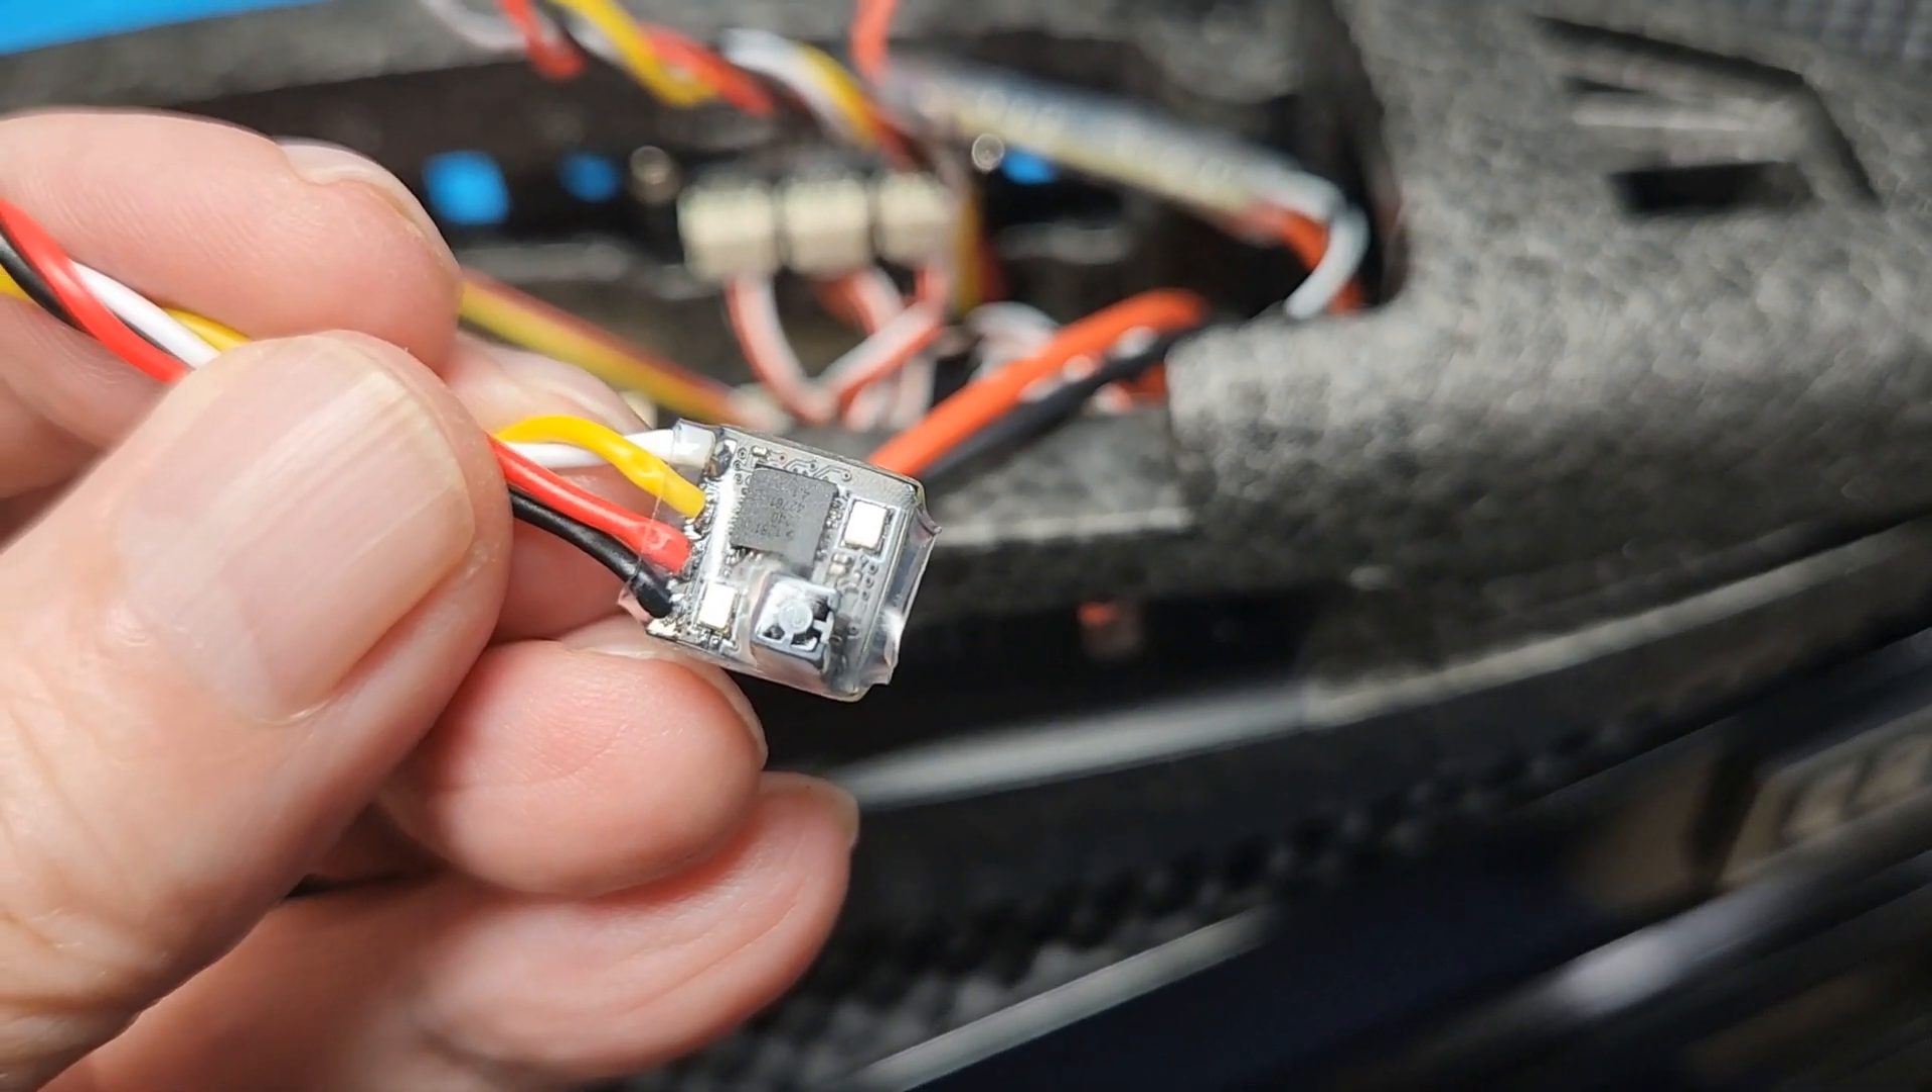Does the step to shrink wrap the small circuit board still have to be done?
No.